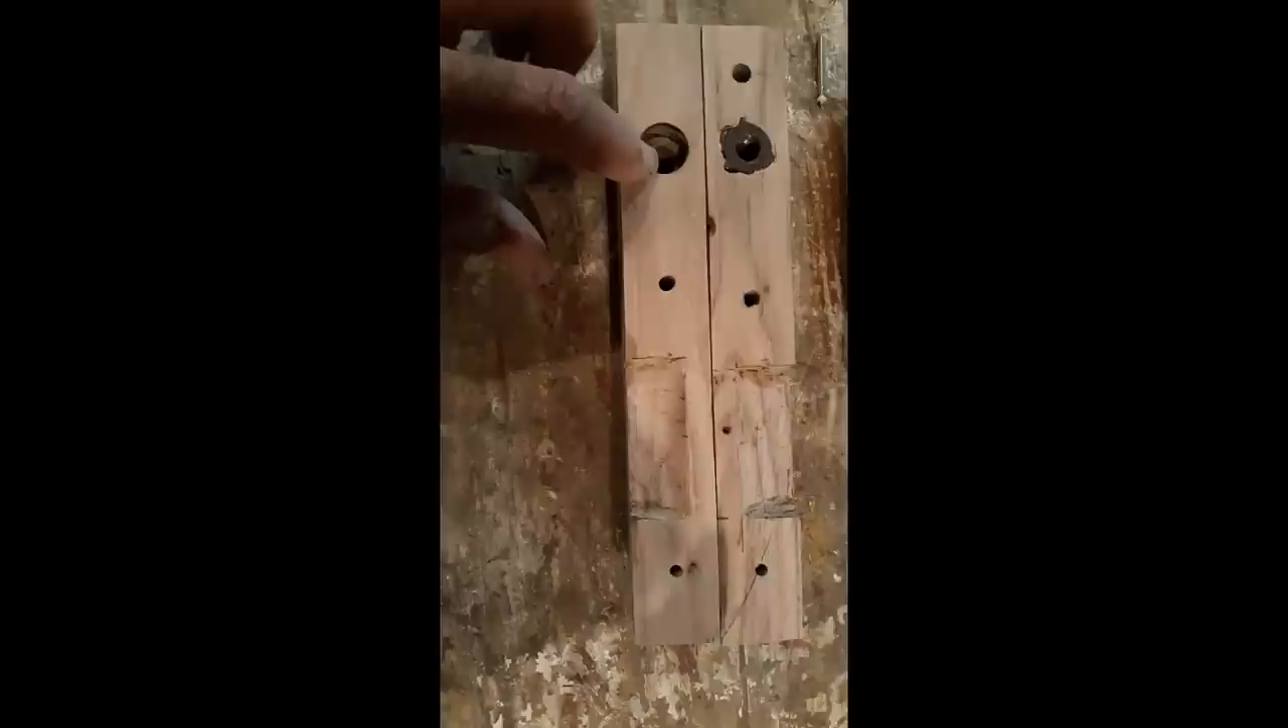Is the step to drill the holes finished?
Yes.